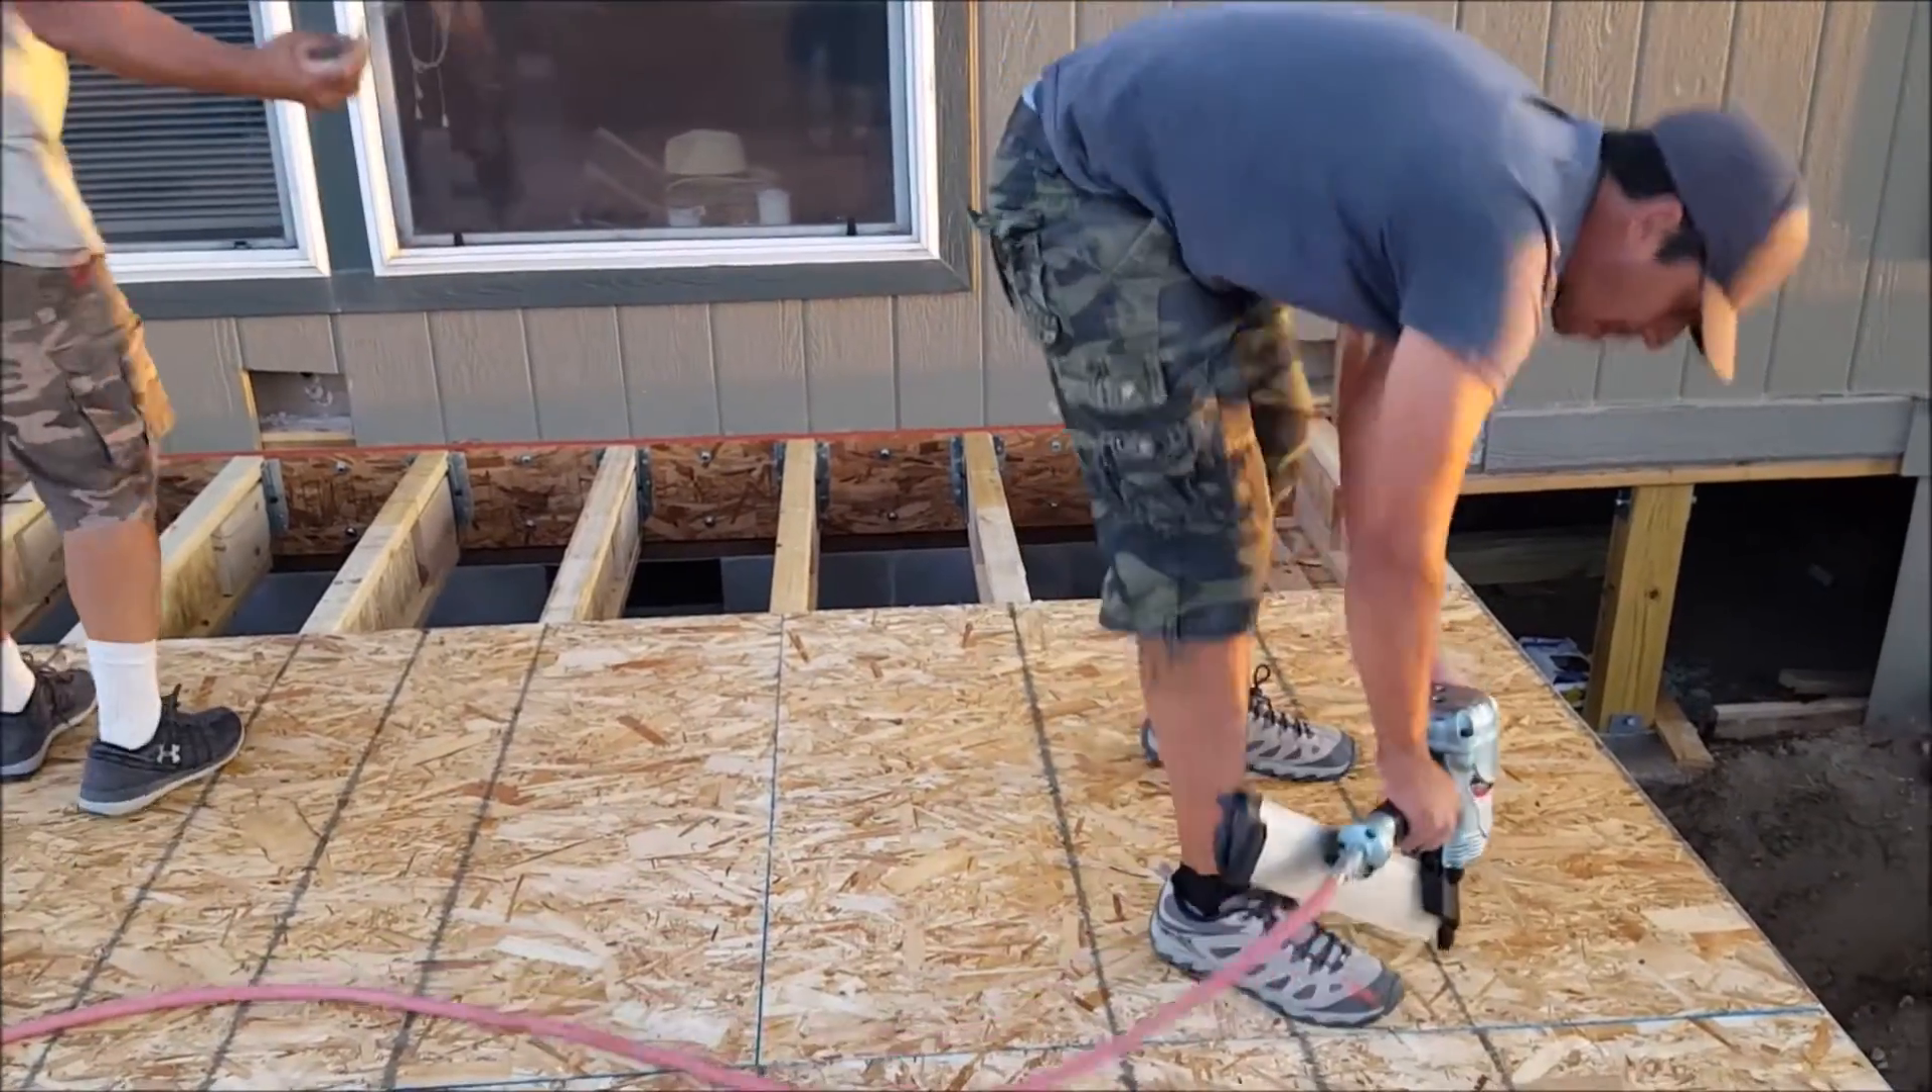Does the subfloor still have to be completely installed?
Yes.